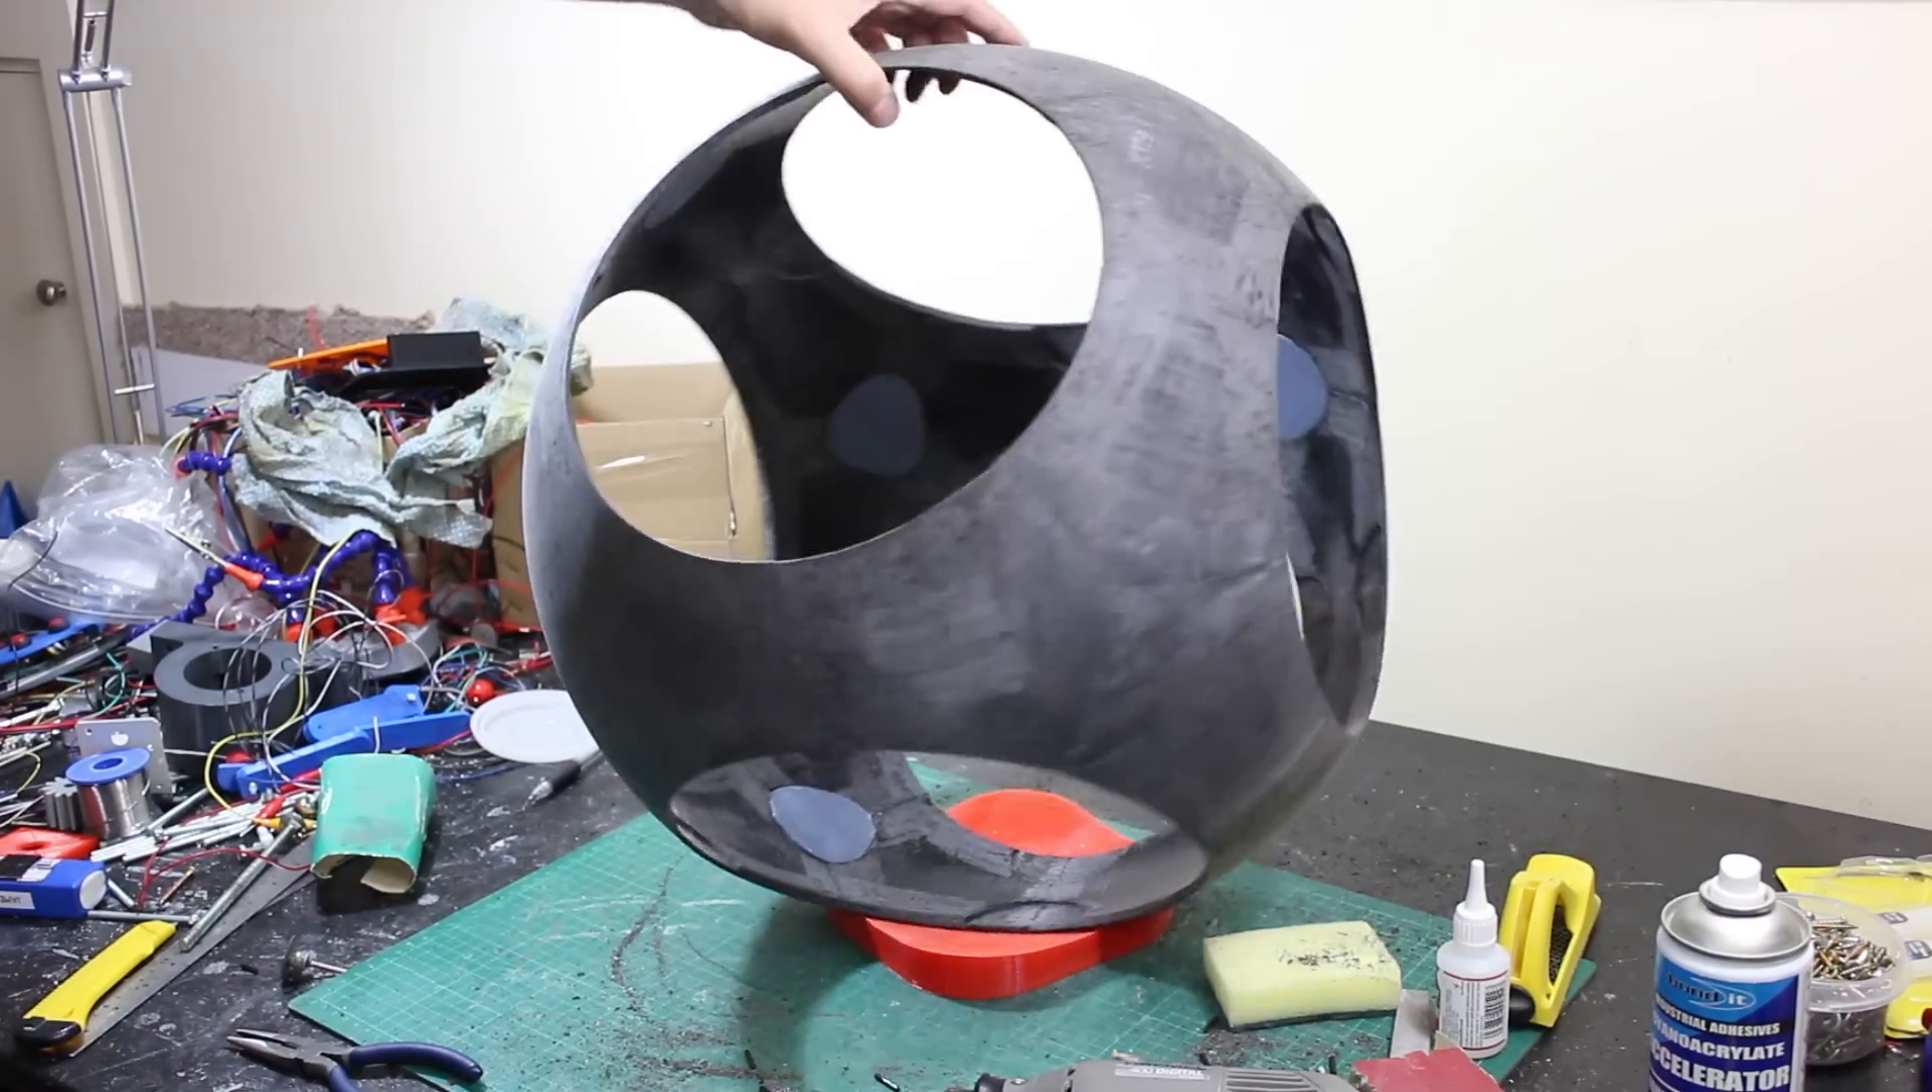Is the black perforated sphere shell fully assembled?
Yes.